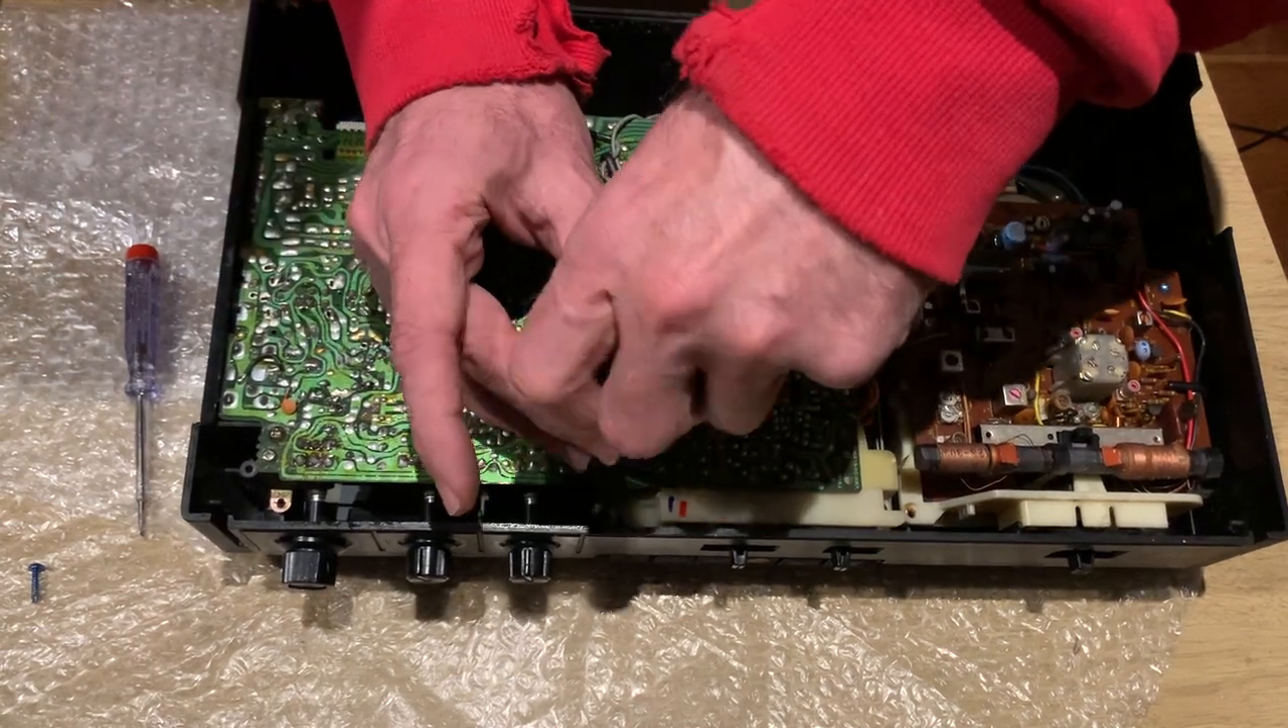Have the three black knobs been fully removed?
No.